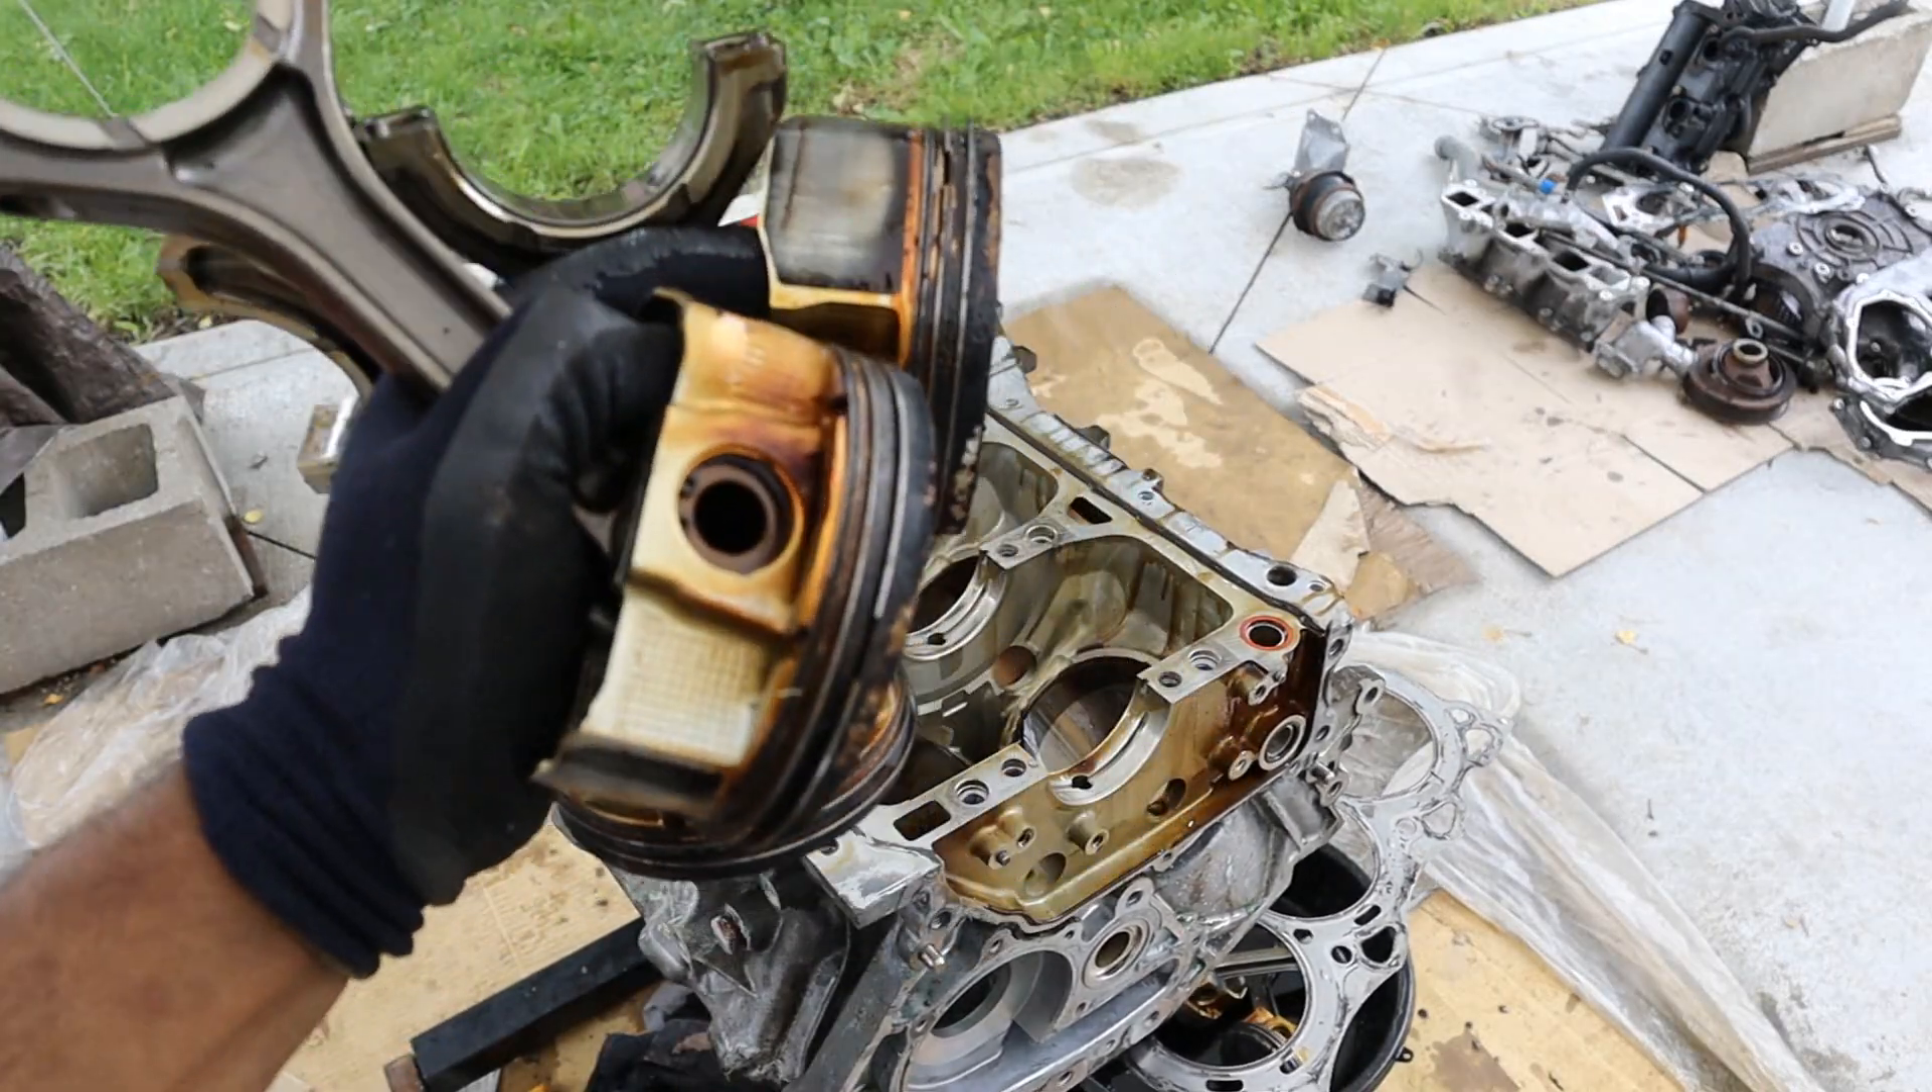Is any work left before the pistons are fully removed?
No.